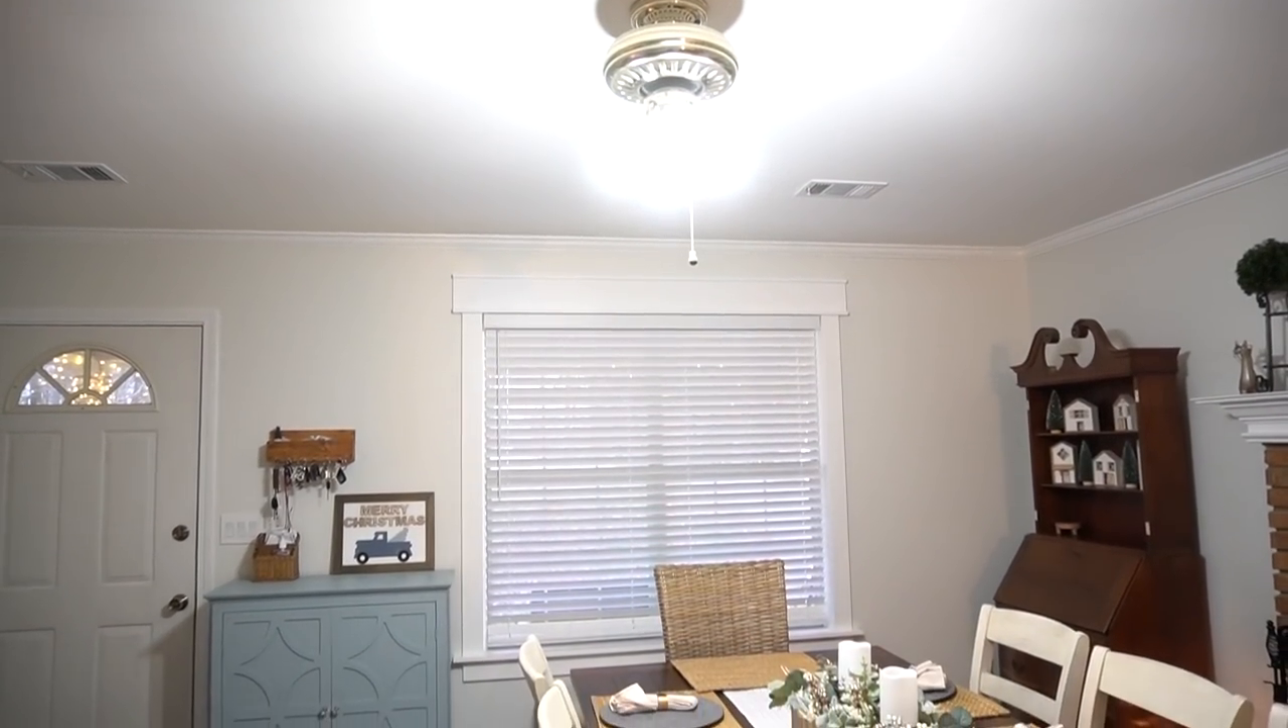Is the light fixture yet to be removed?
Yes.